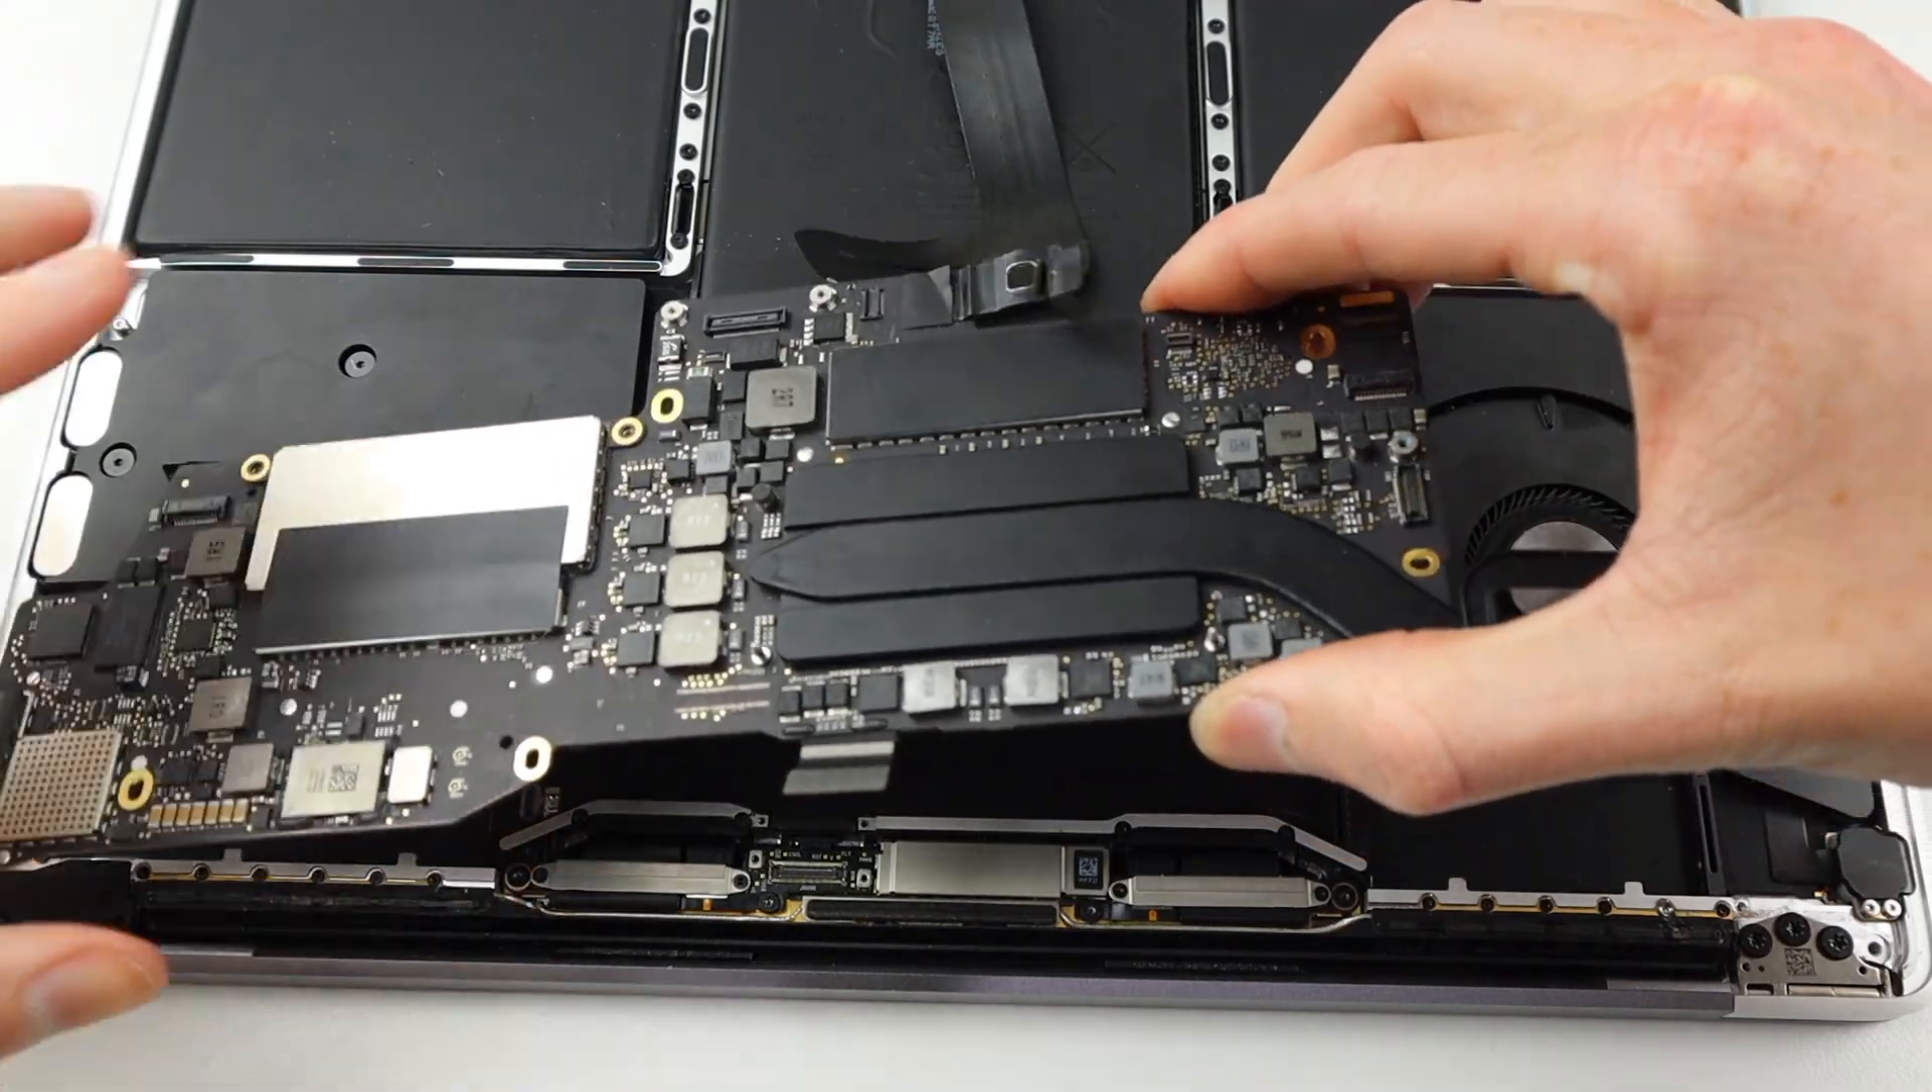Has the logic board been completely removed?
No.